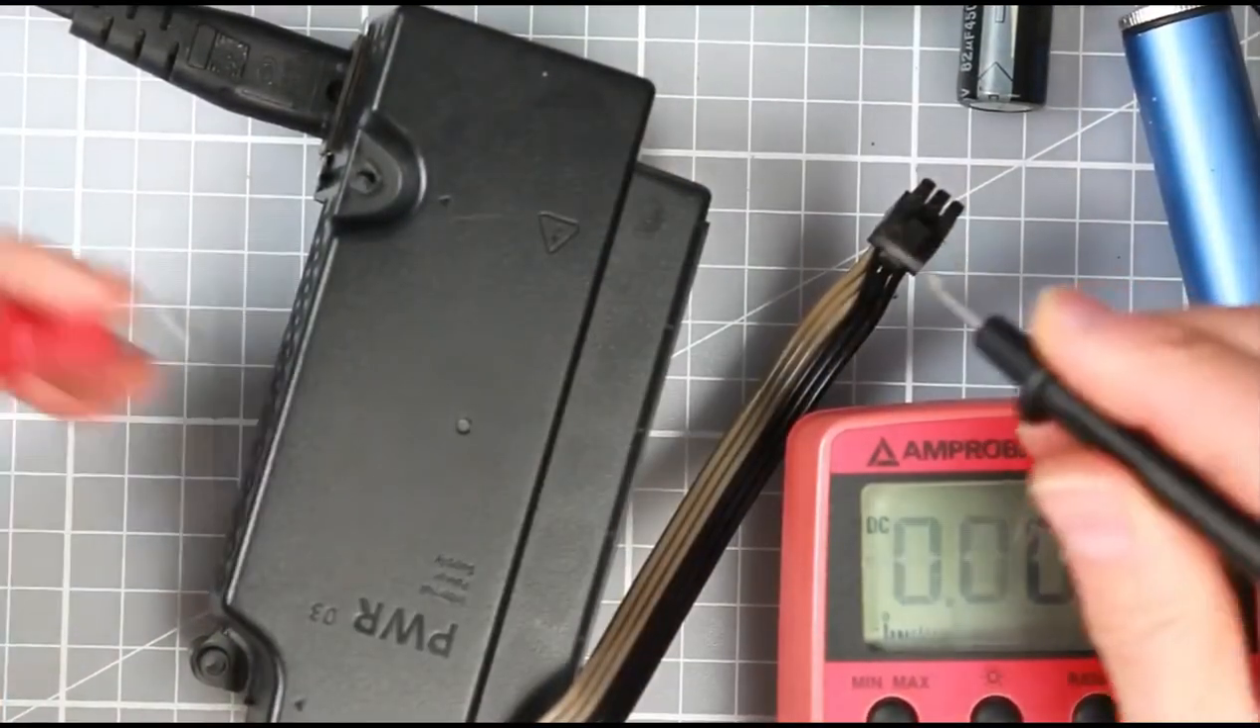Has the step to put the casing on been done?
Yes.